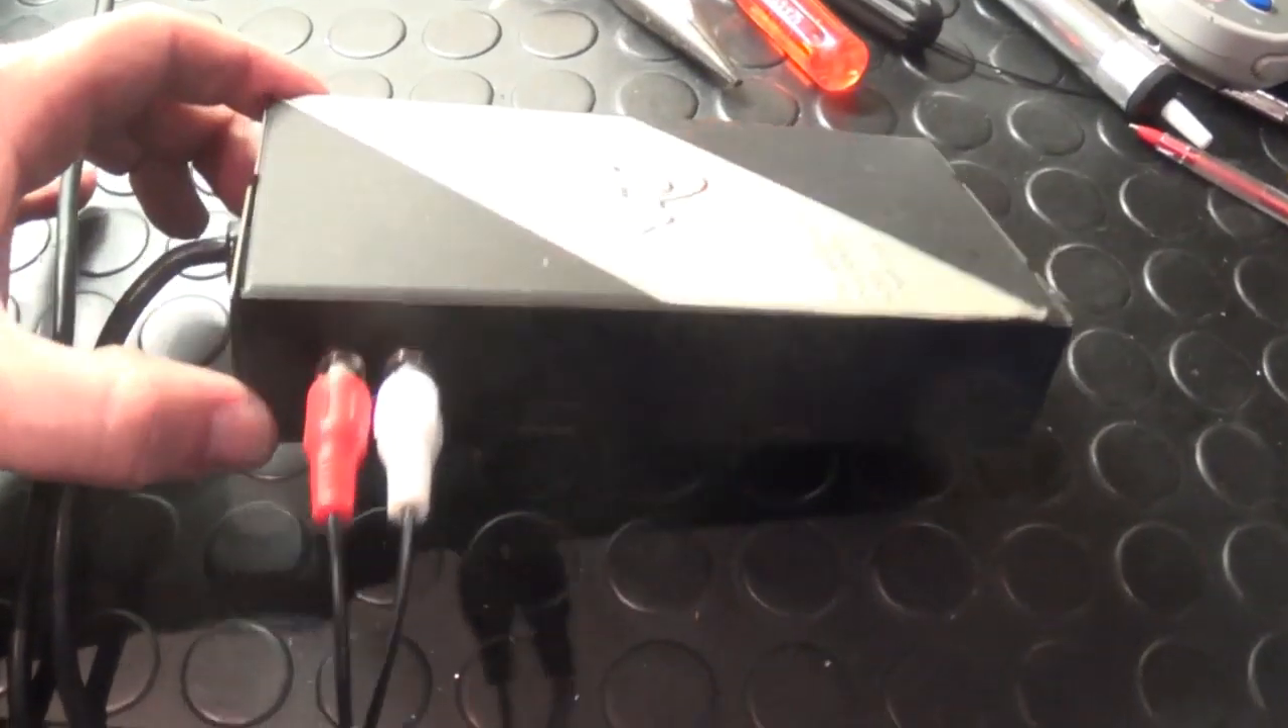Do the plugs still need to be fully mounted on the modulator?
No.